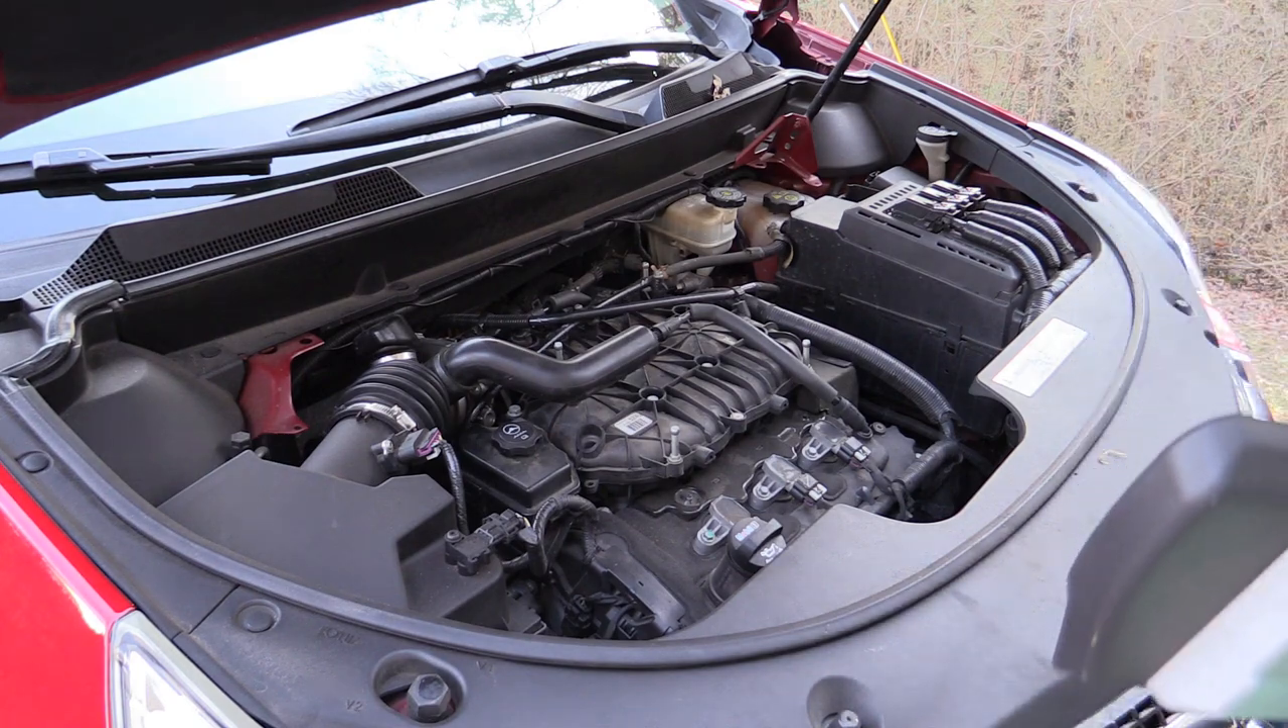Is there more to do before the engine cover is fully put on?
Yes.